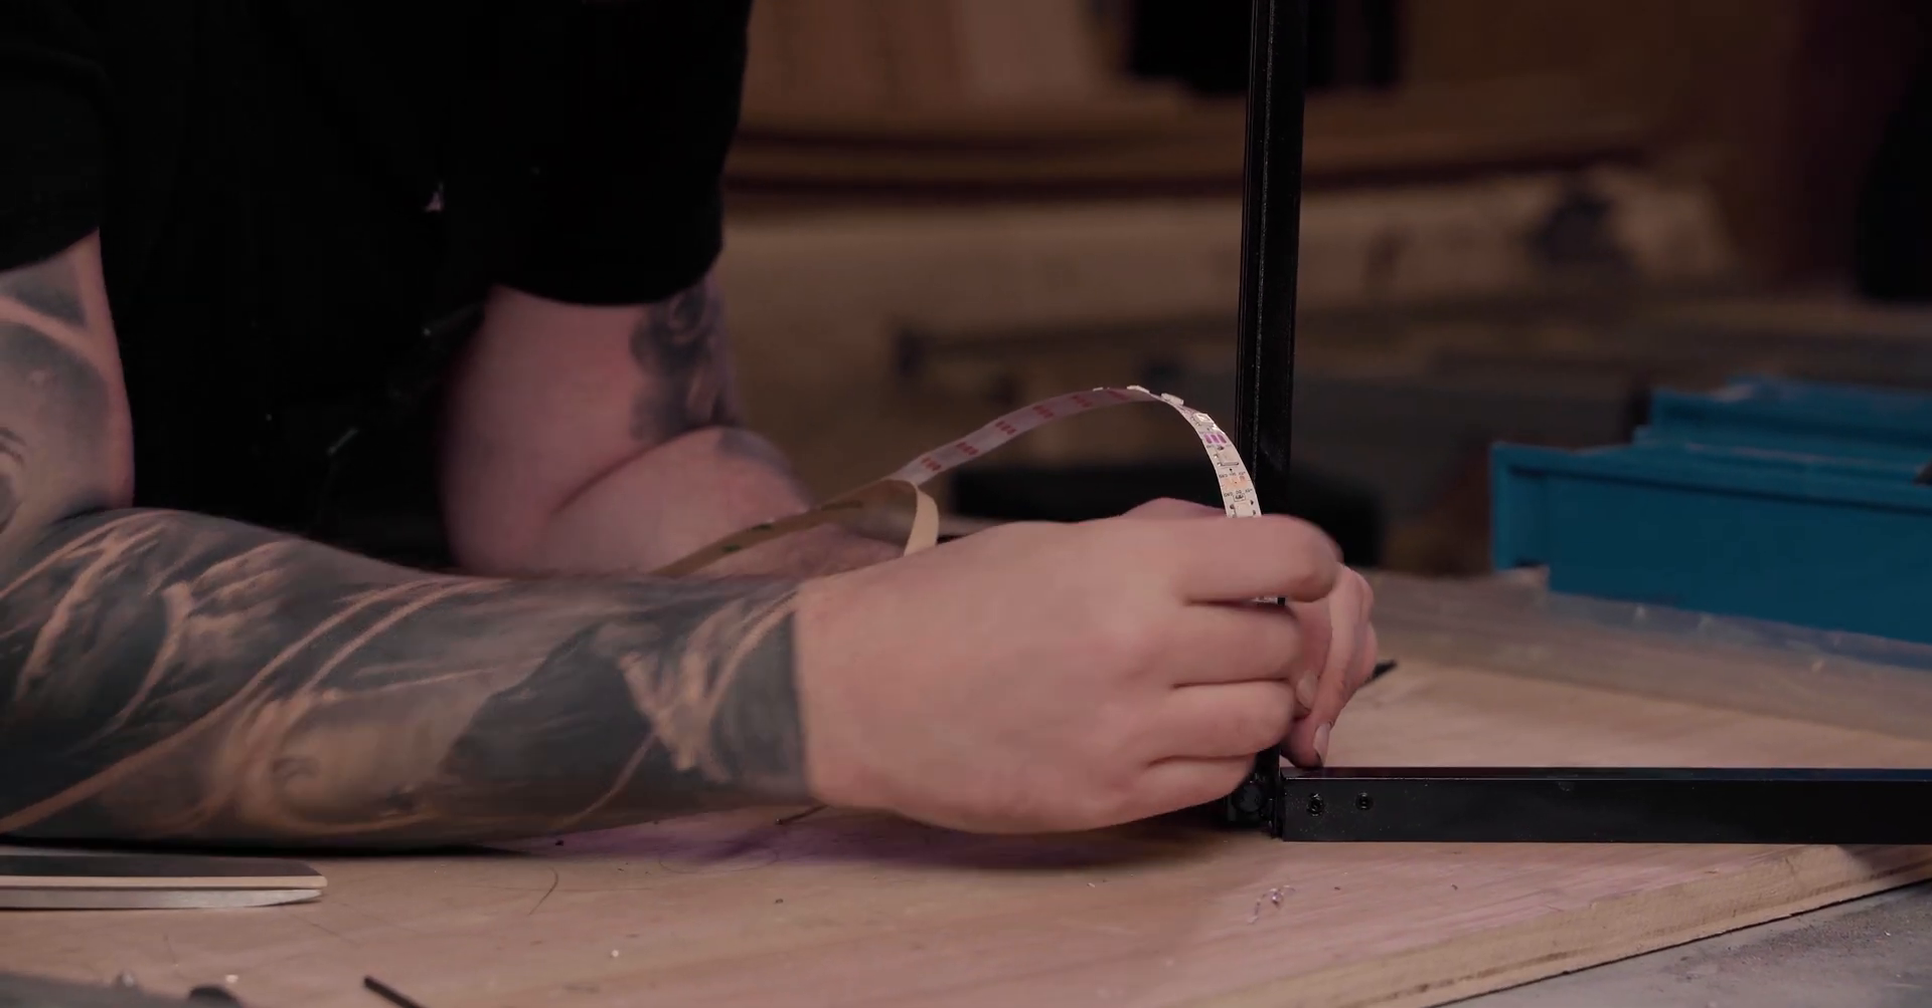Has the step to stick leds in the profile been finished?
No.